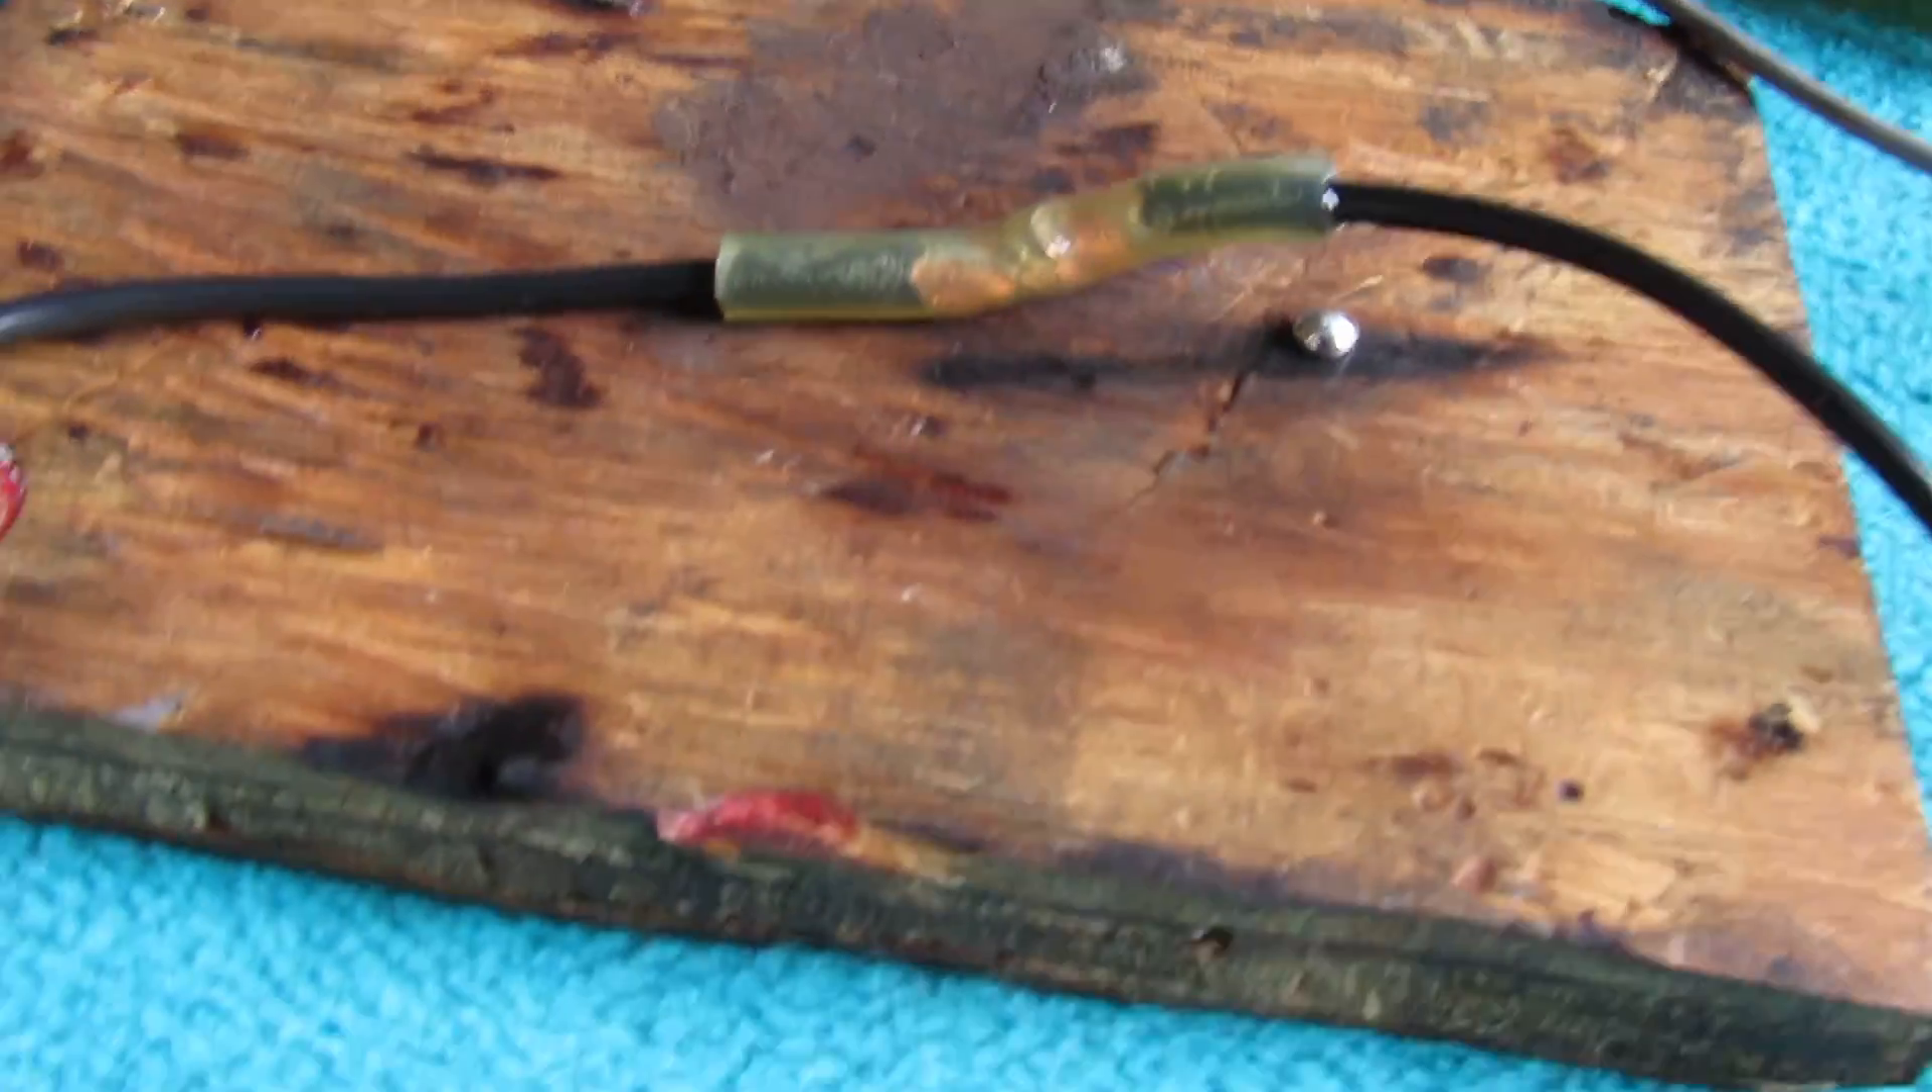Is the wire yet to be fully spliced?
No.